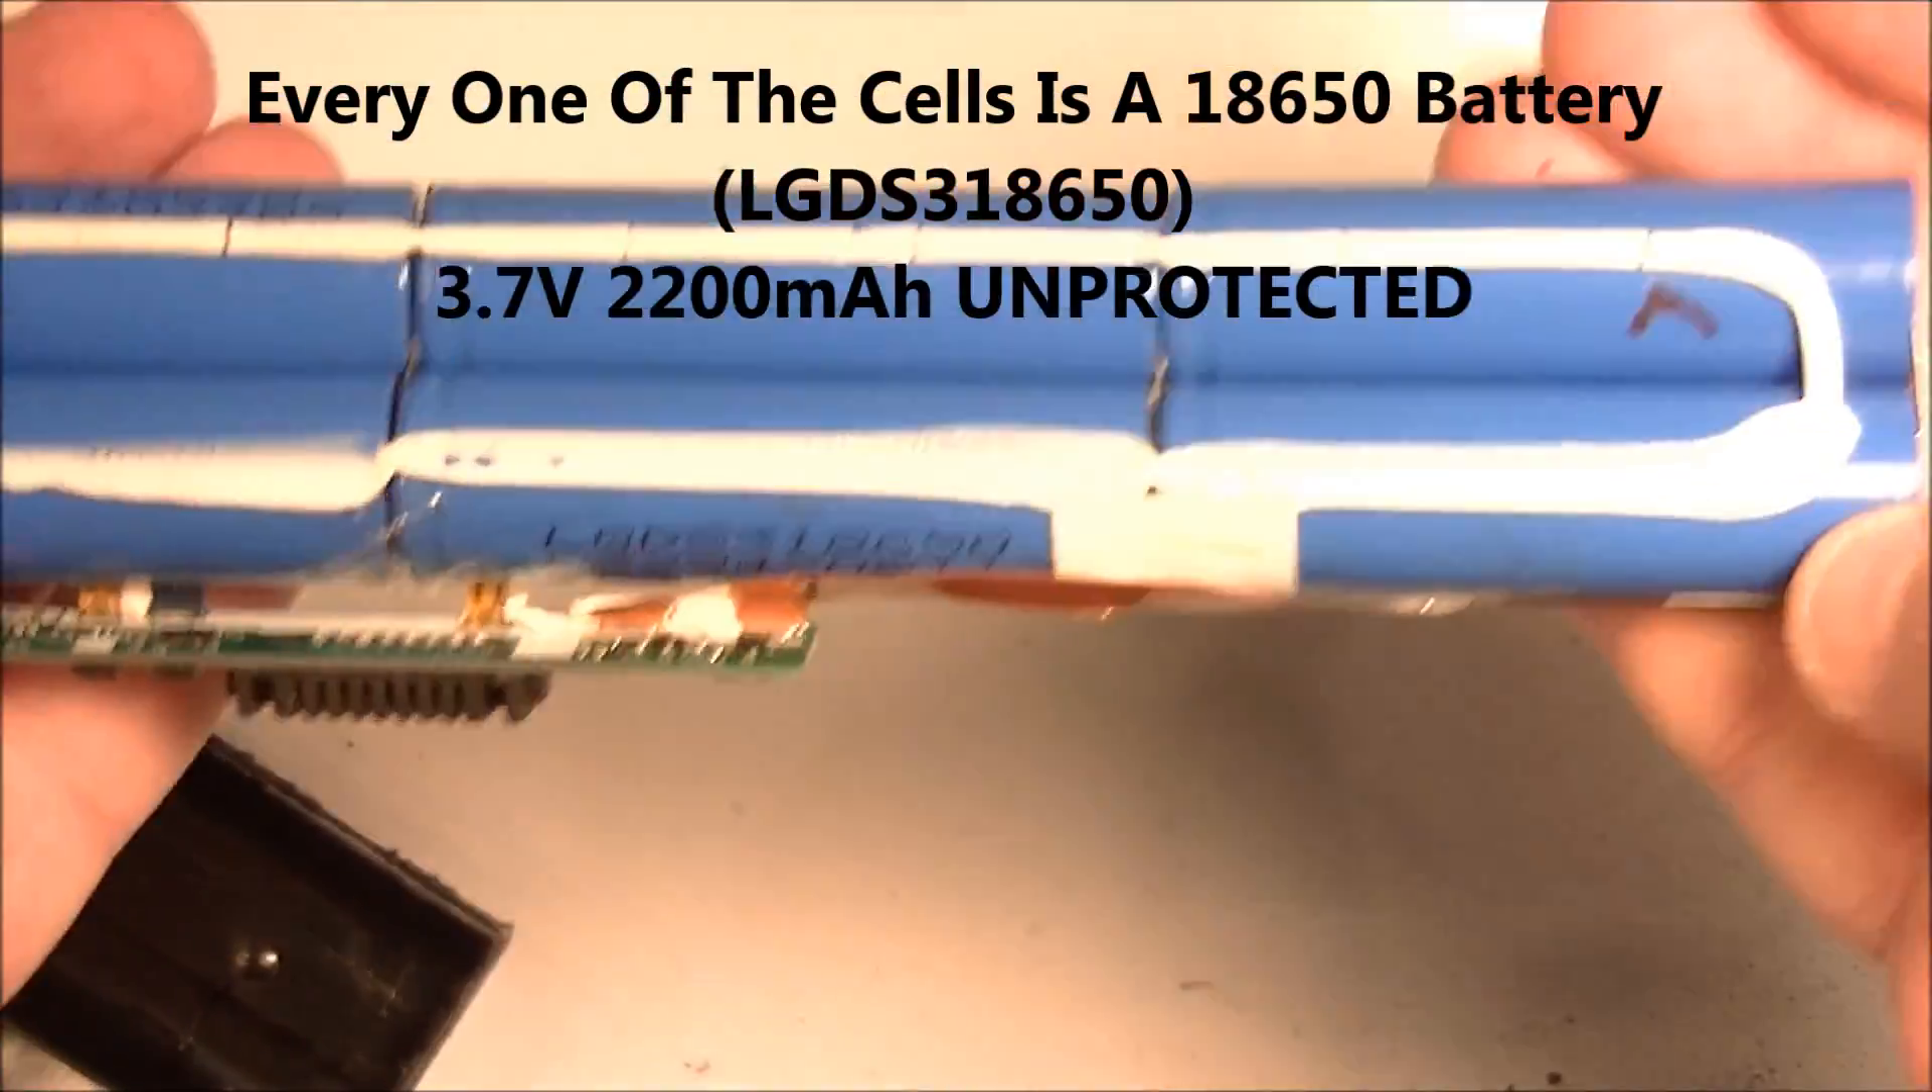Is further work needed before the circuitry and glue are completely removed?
Yes.